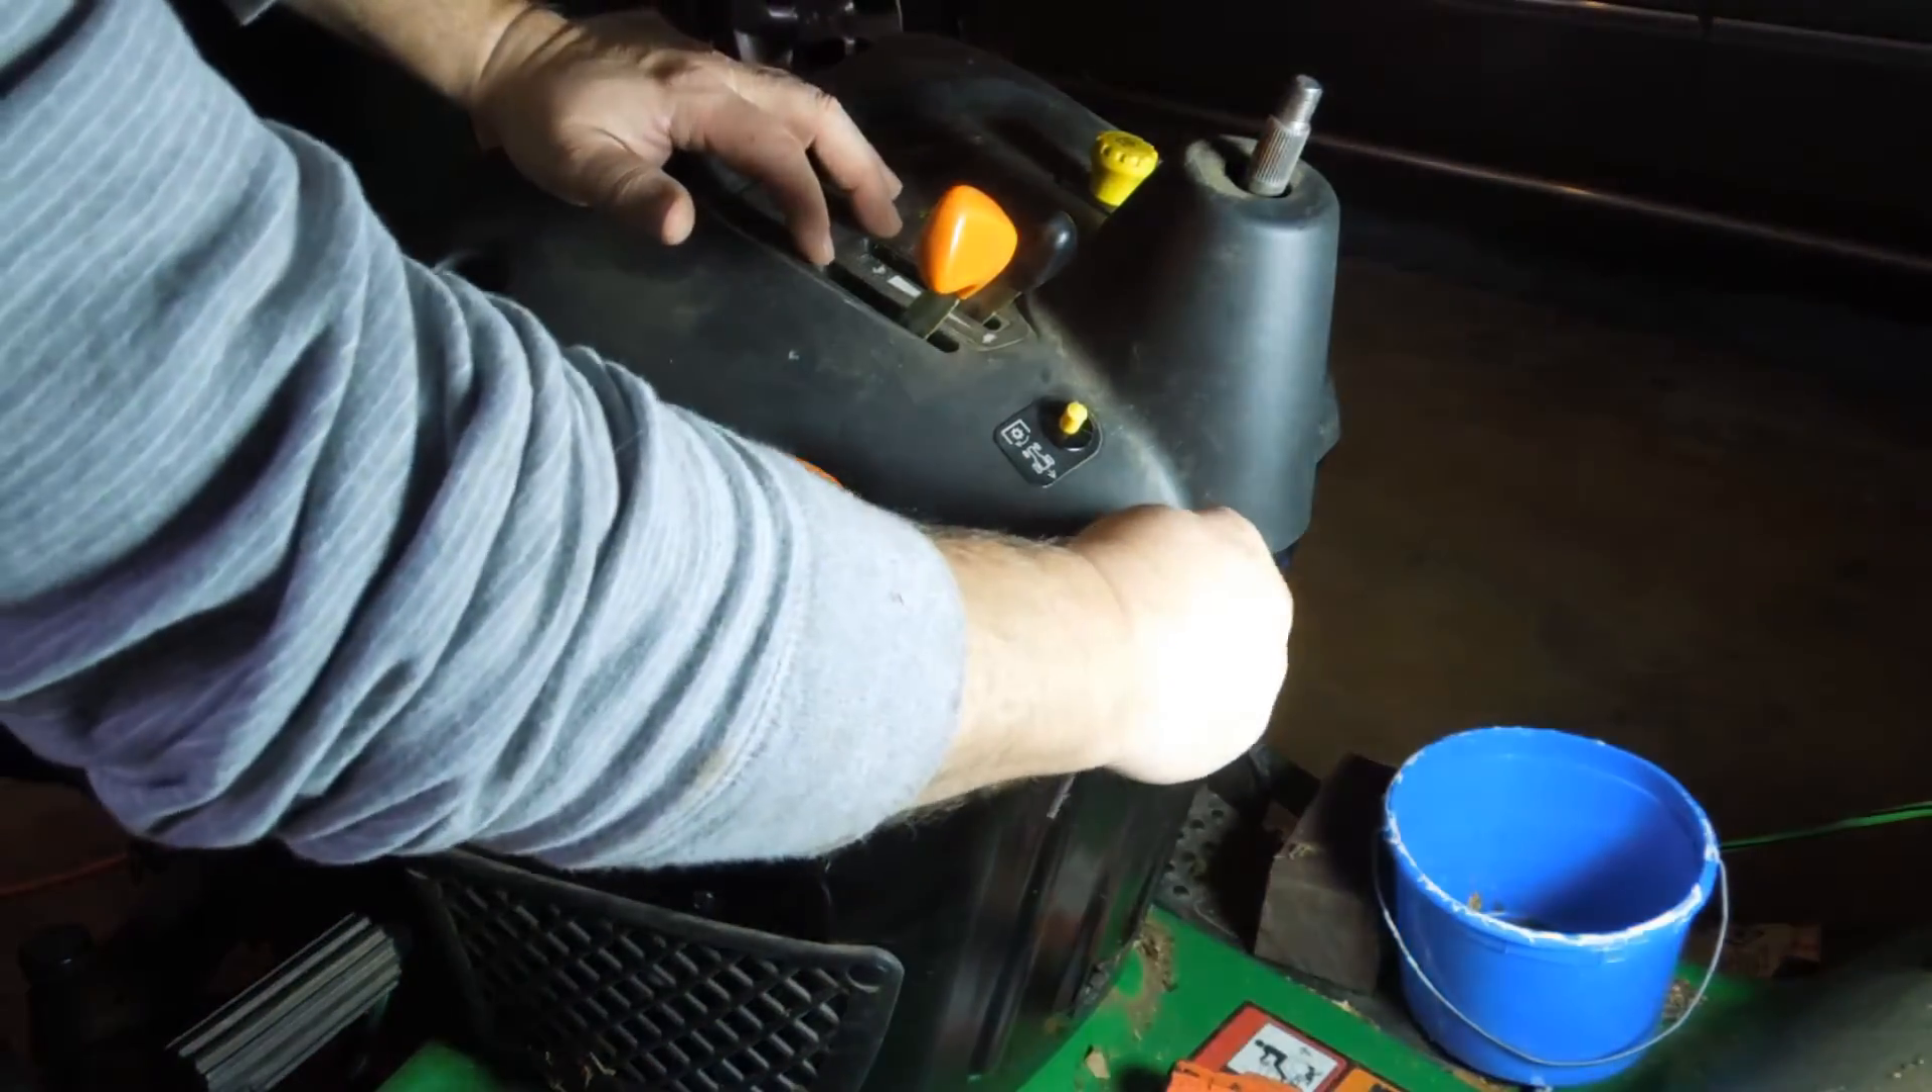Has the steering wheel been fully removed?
Yes.